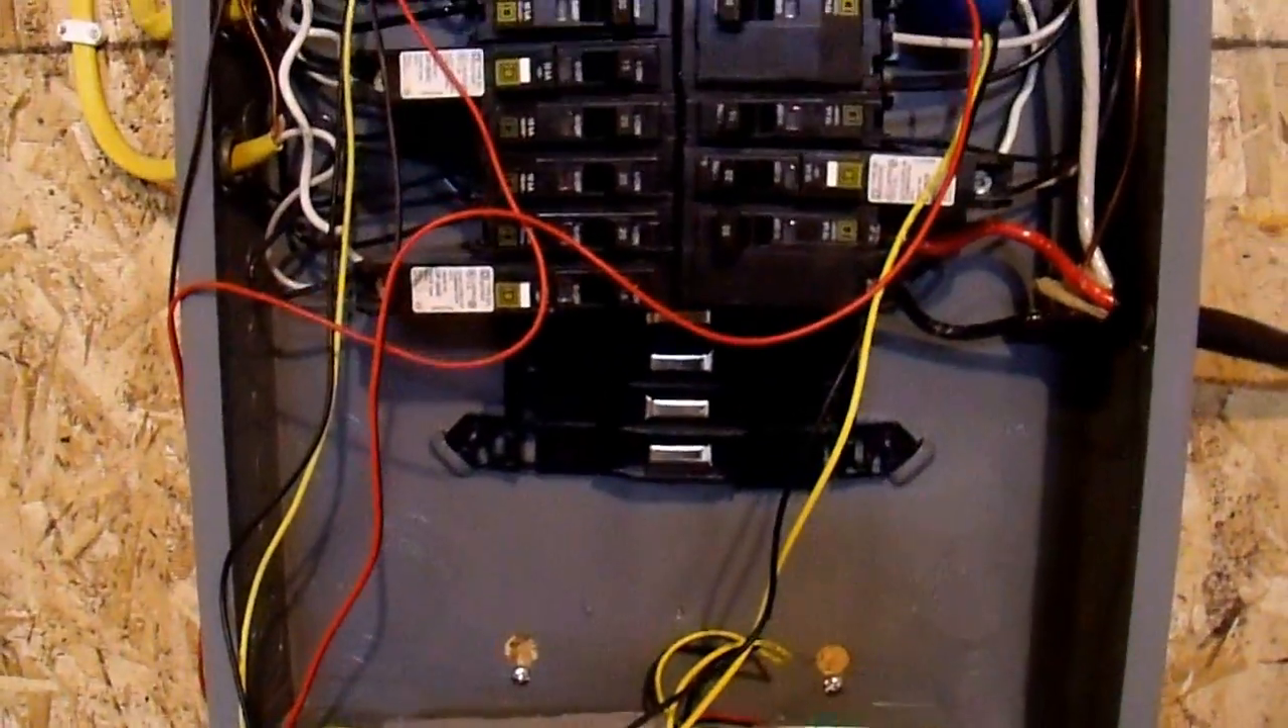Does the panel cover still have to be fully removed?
No.